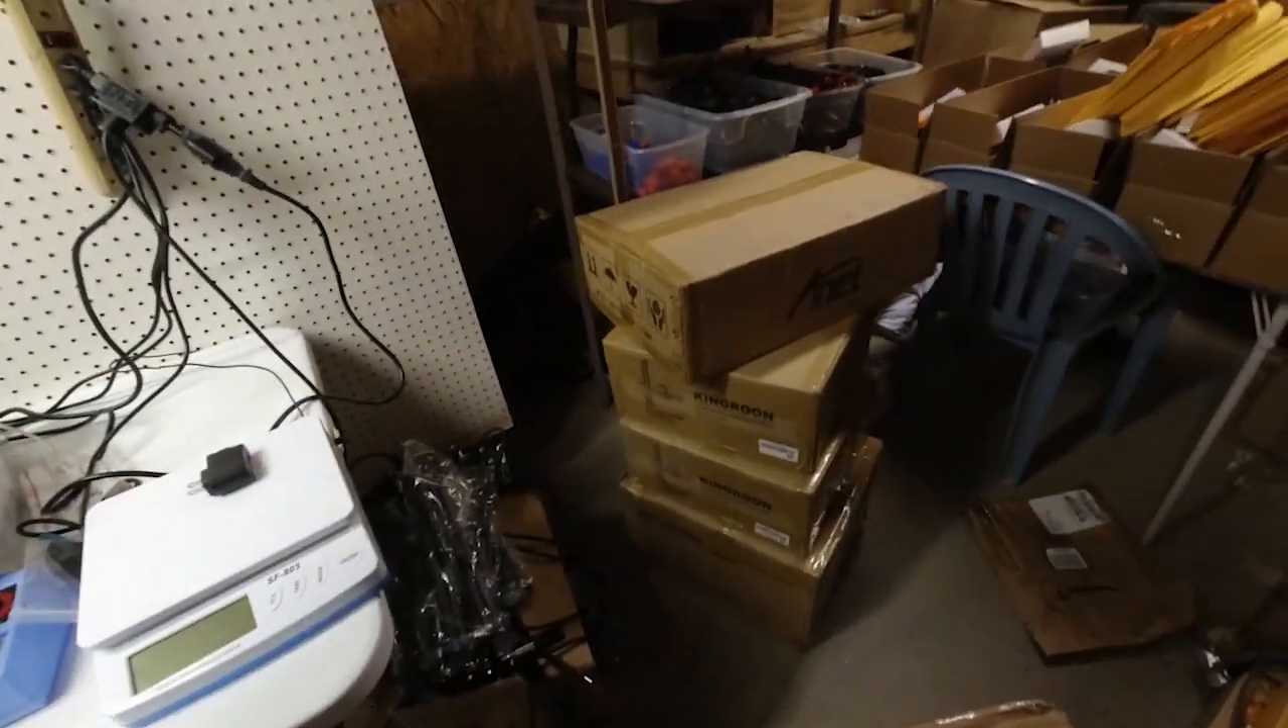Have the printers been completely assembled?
No.